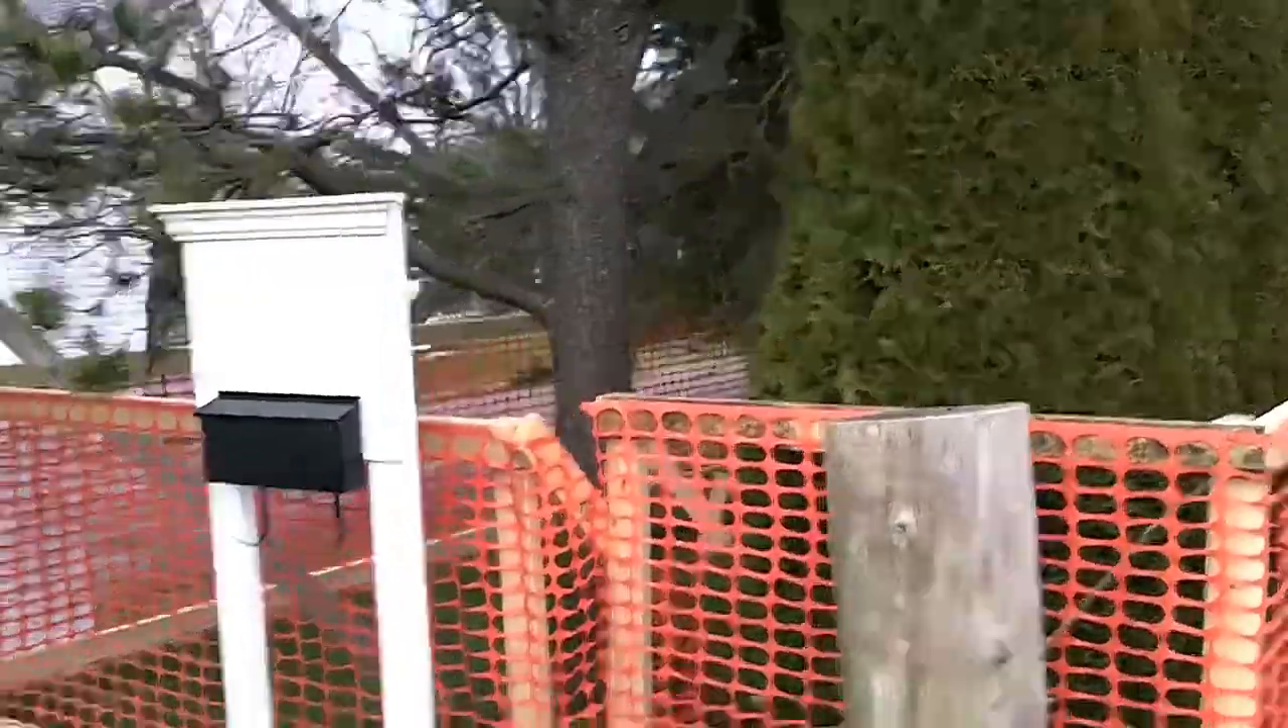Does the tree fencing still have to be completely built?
No.